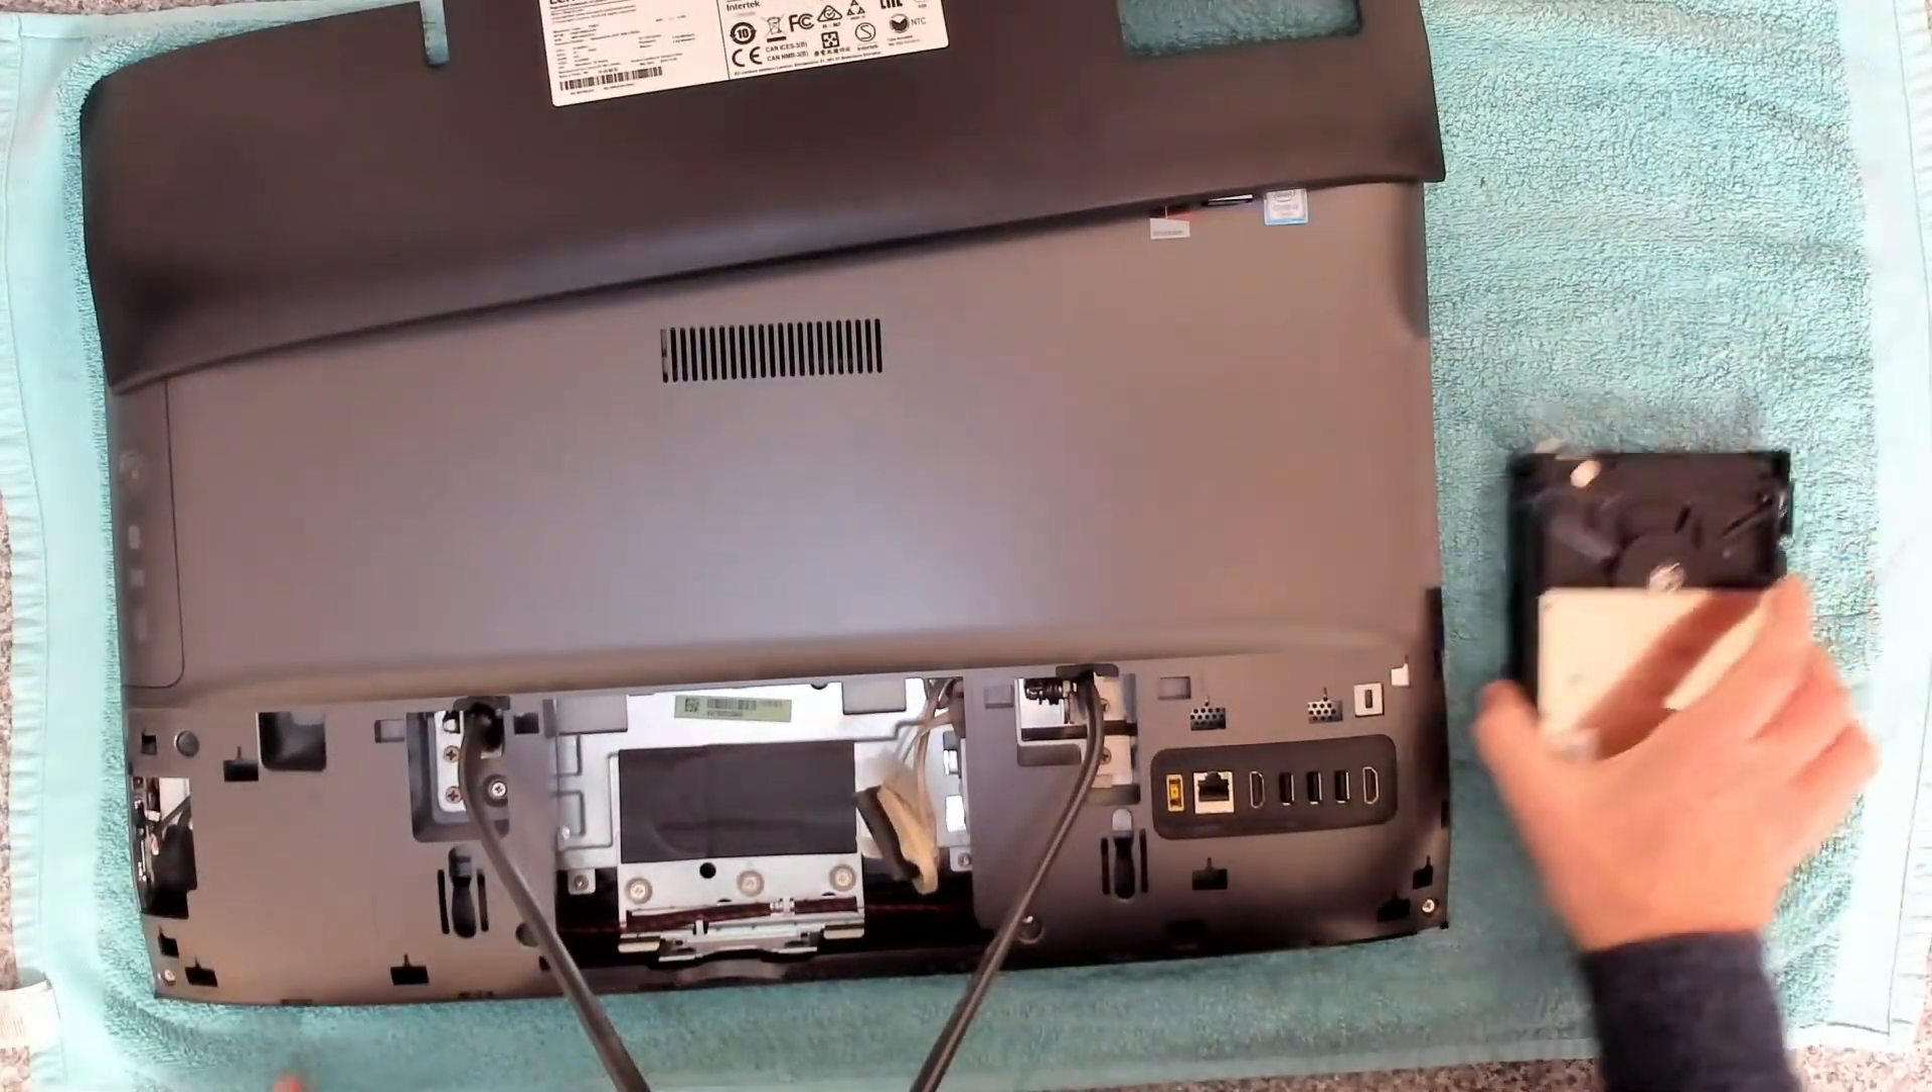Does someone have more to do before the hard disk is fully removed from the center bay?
No.